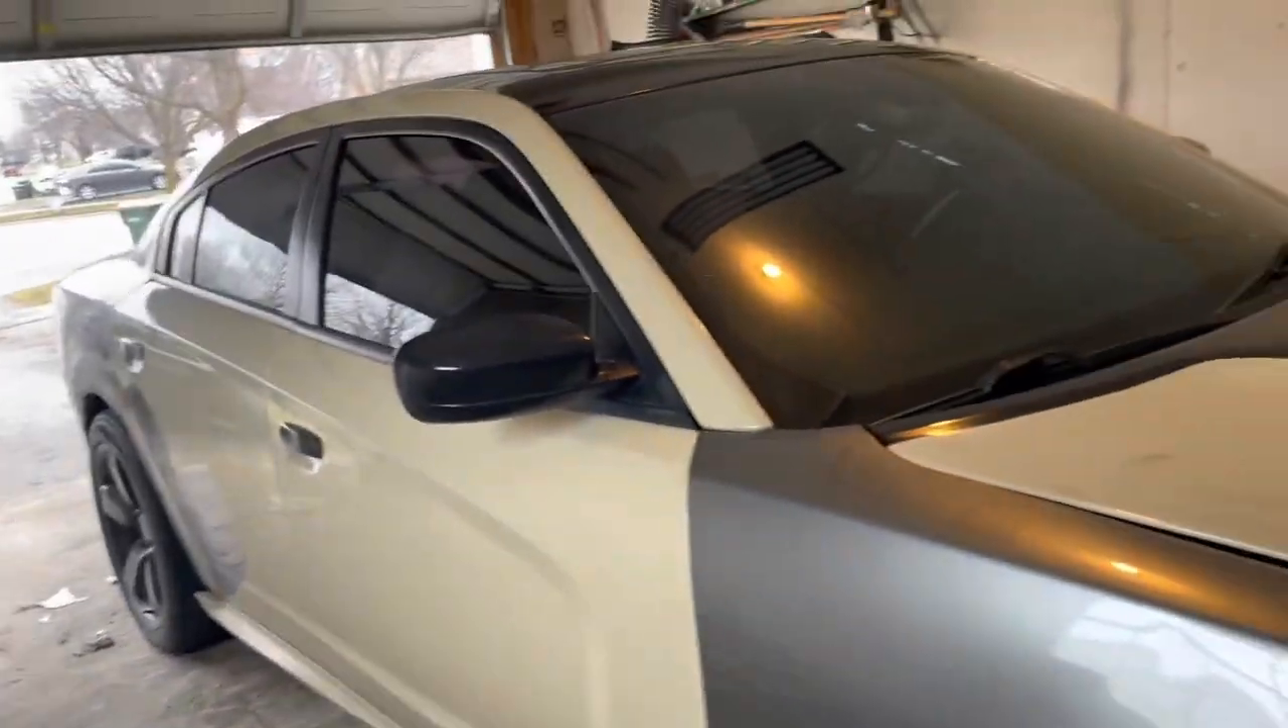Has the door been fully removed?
No.